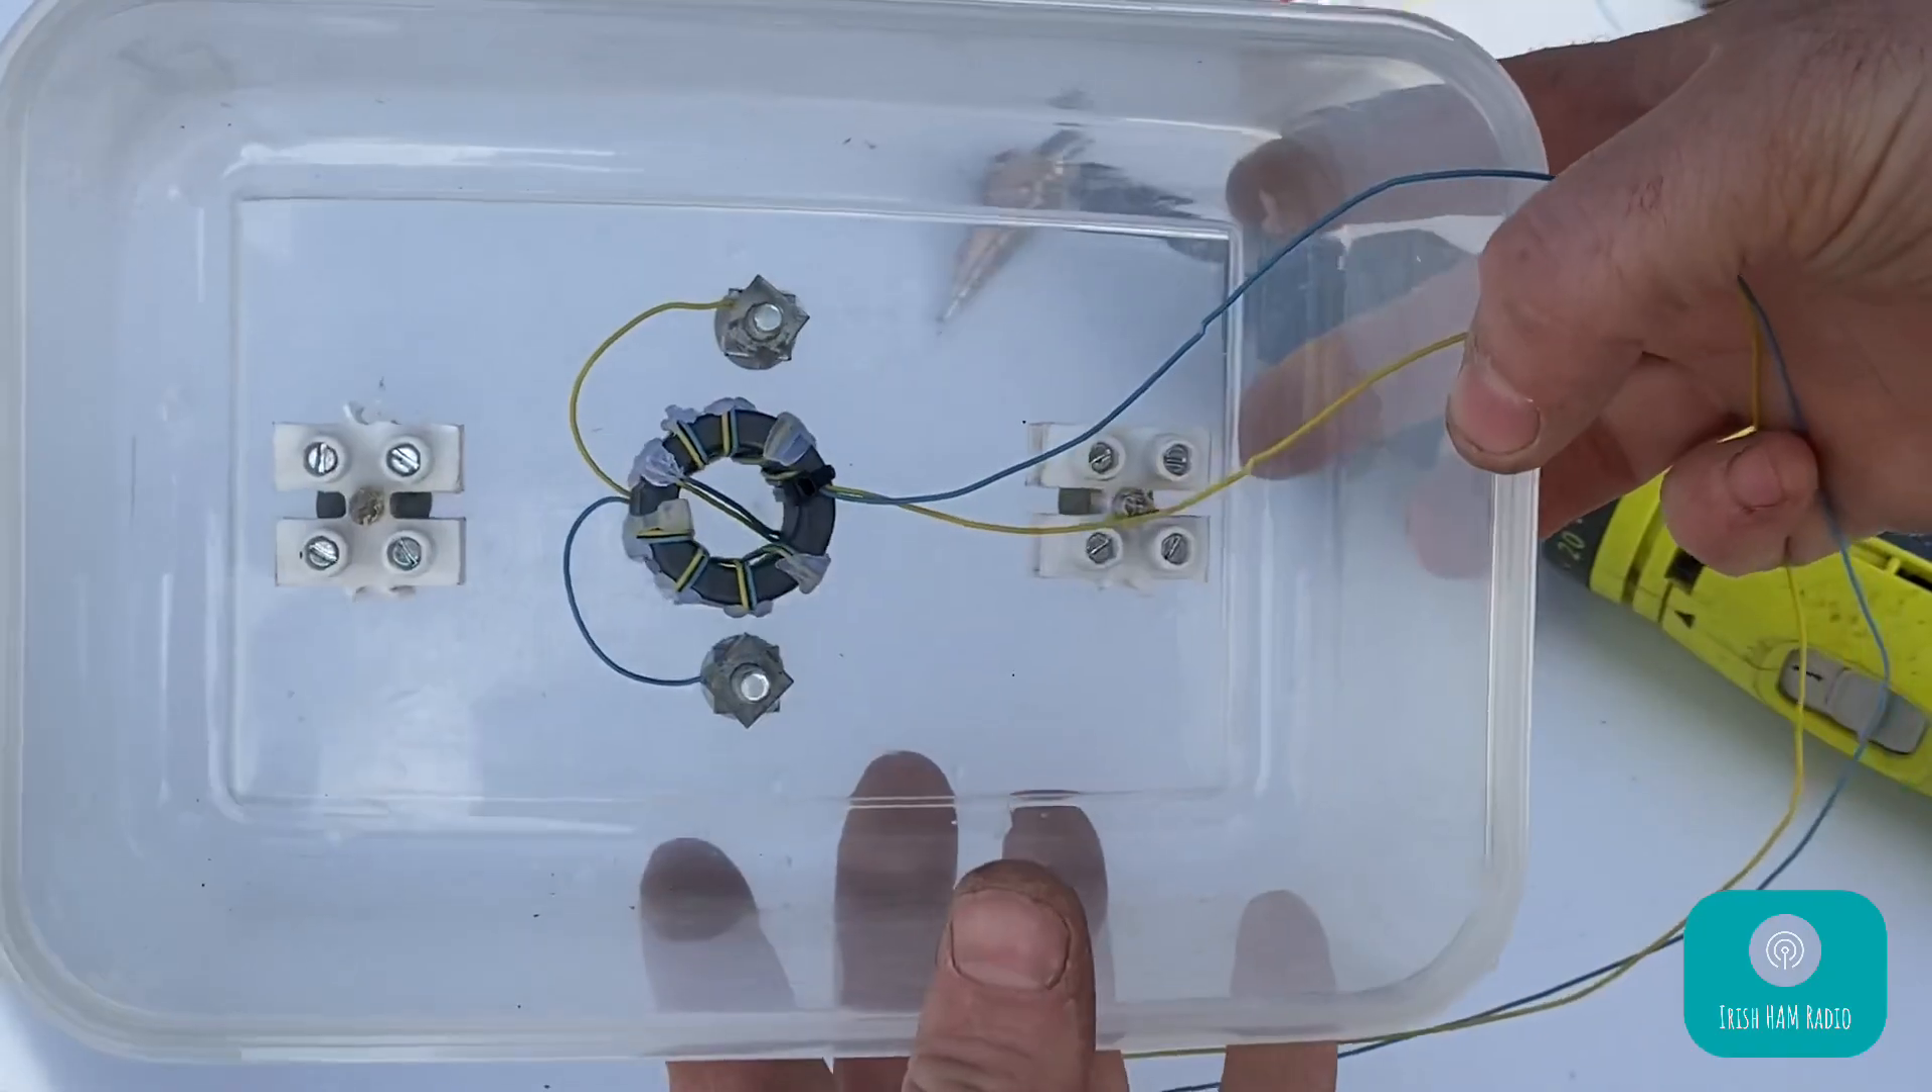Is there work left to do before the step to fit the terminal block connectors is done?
No.